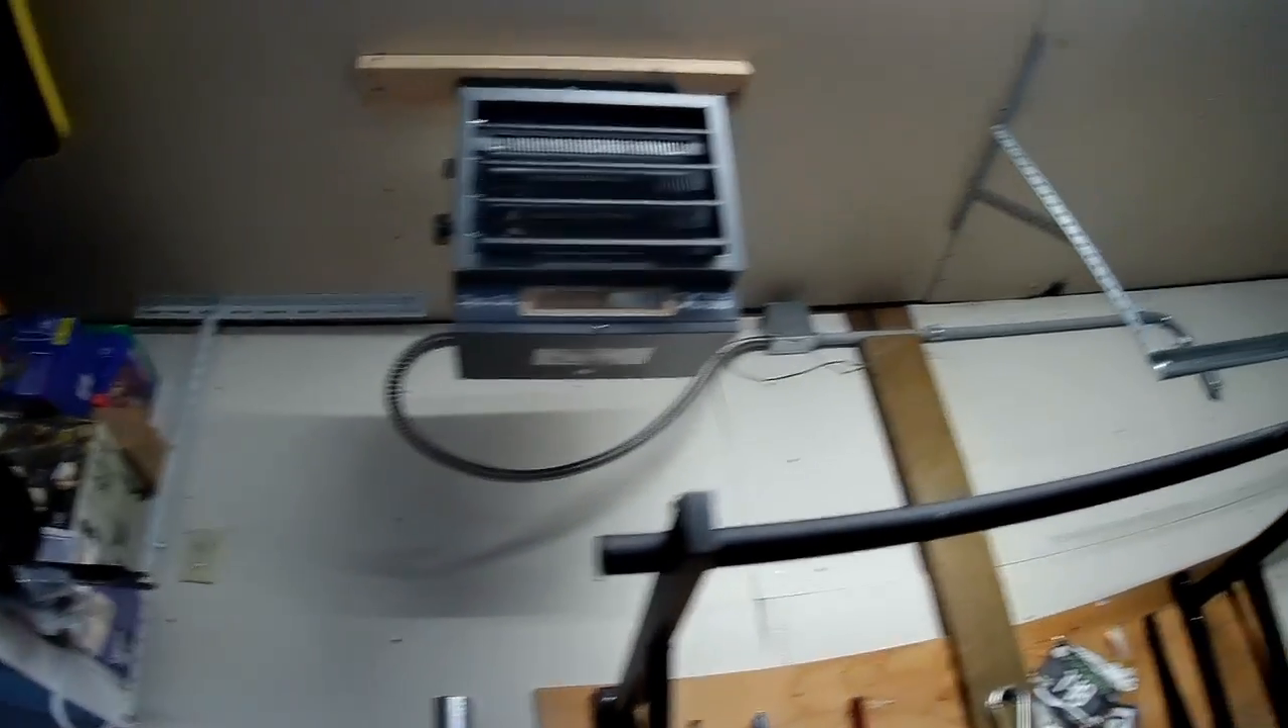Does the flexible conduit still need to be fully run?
No.